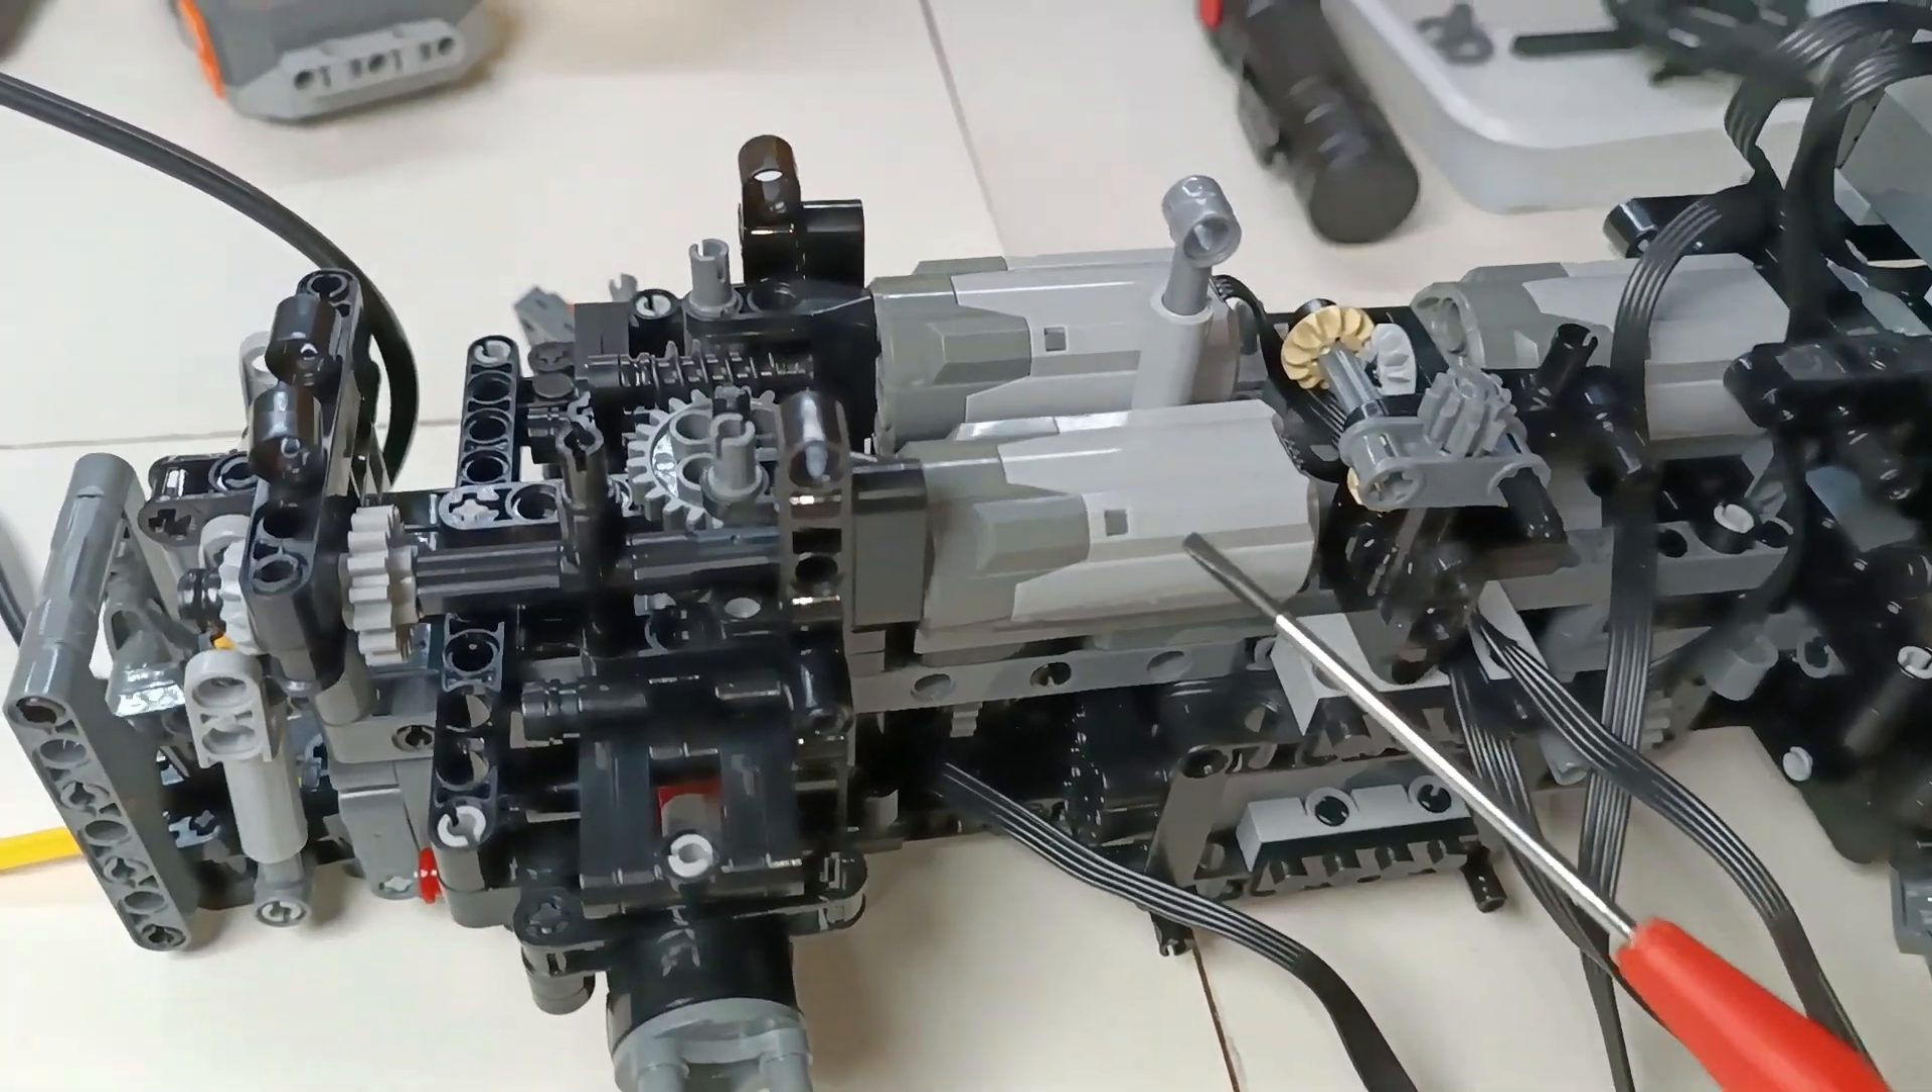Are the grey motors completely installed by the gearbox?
Yes.